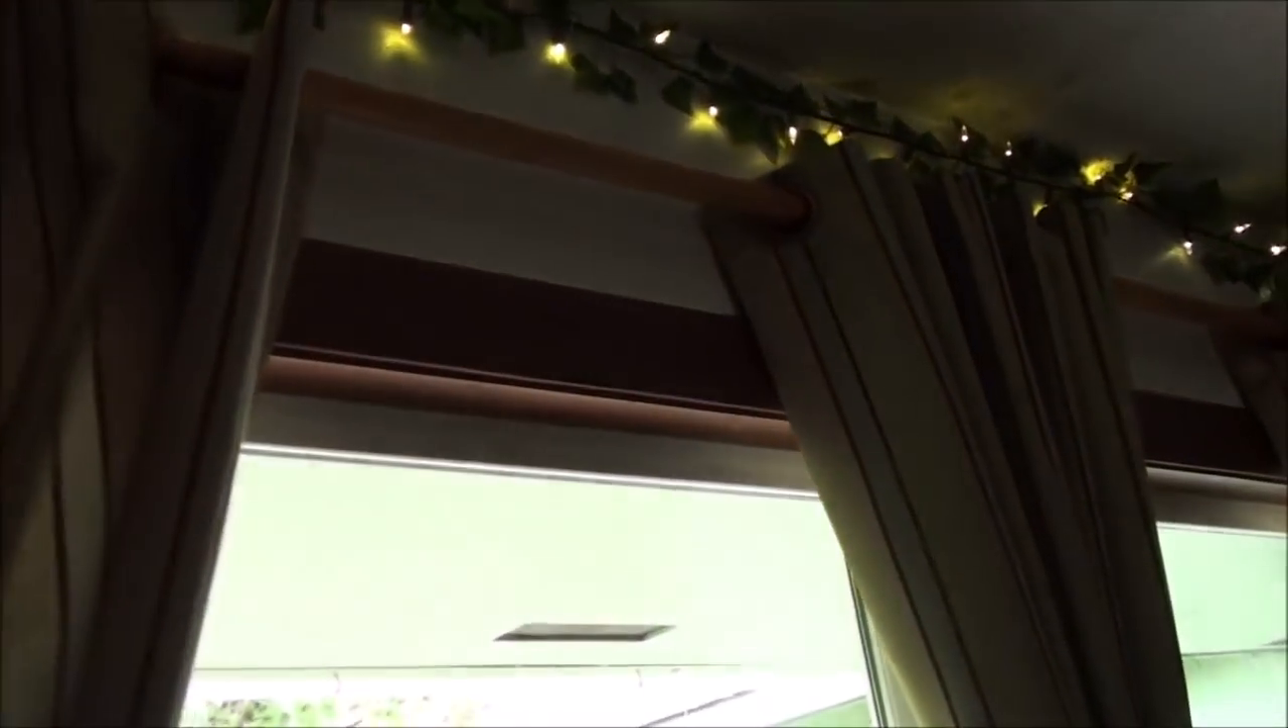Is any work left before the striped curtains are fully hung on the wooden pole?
No.